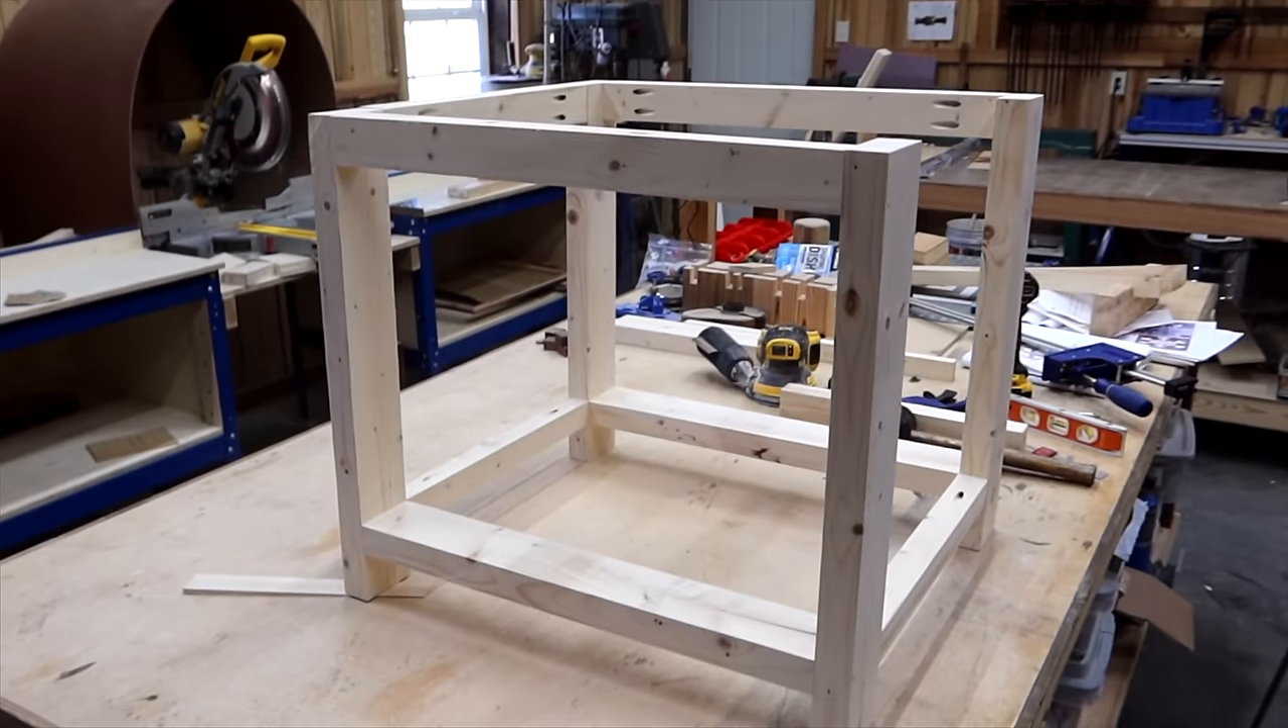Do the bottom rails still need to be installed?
No.